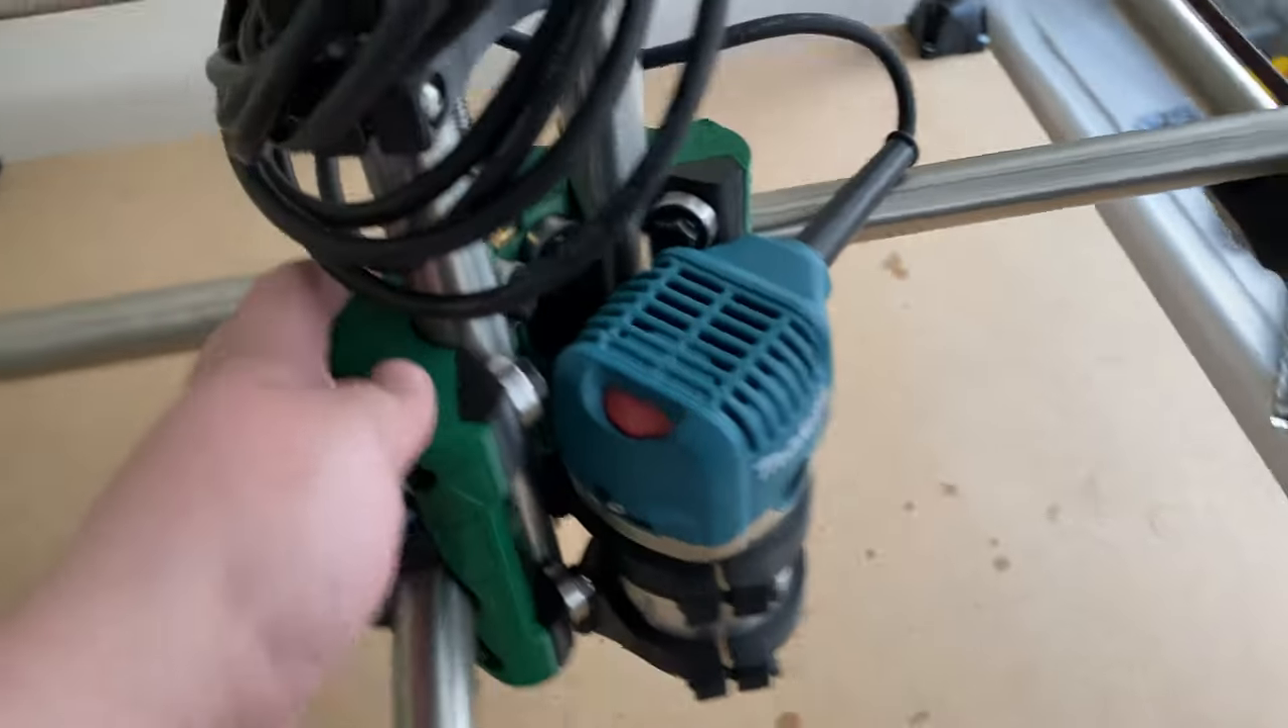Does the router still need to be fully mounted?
No.